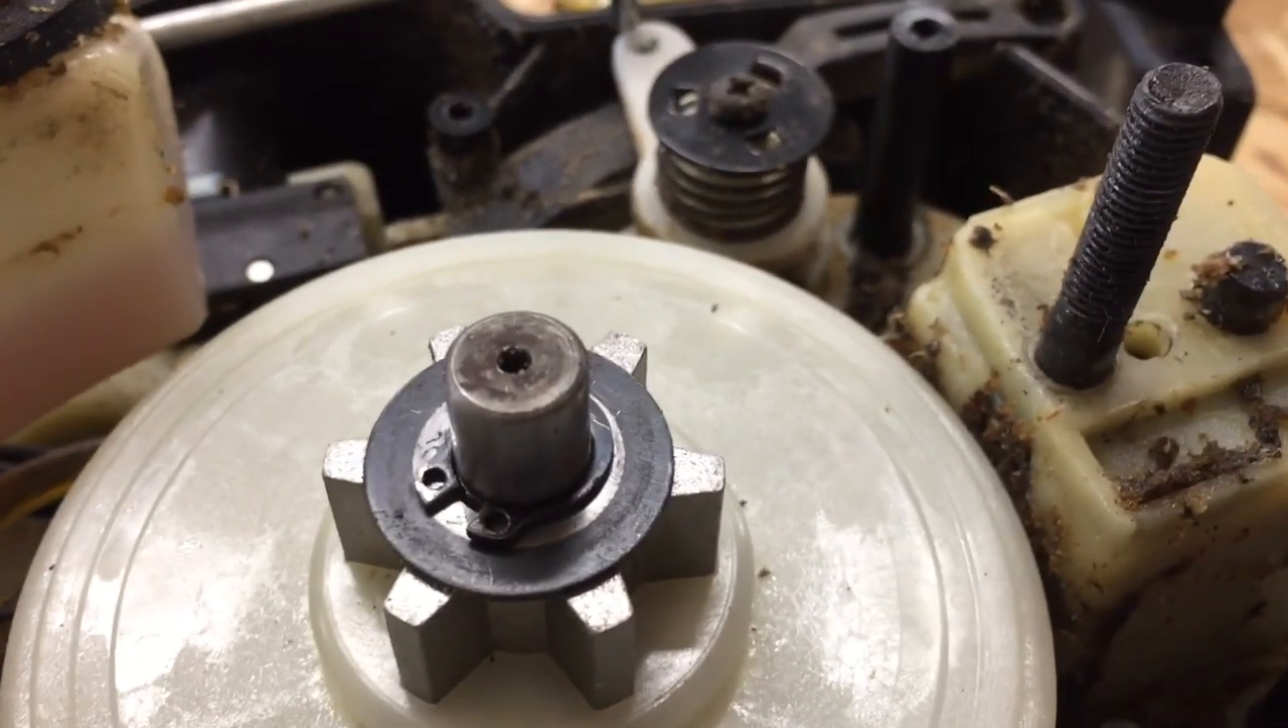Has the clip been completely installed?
Yes.